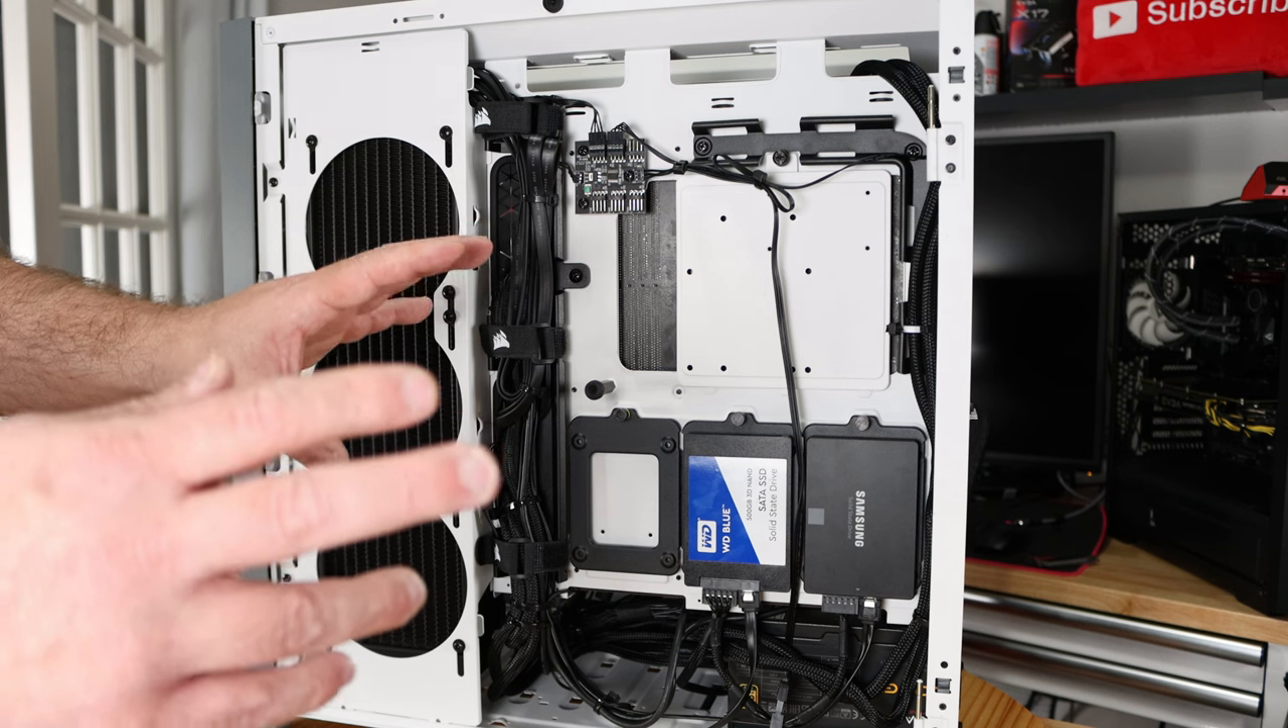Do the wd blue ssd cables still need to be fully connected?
No.